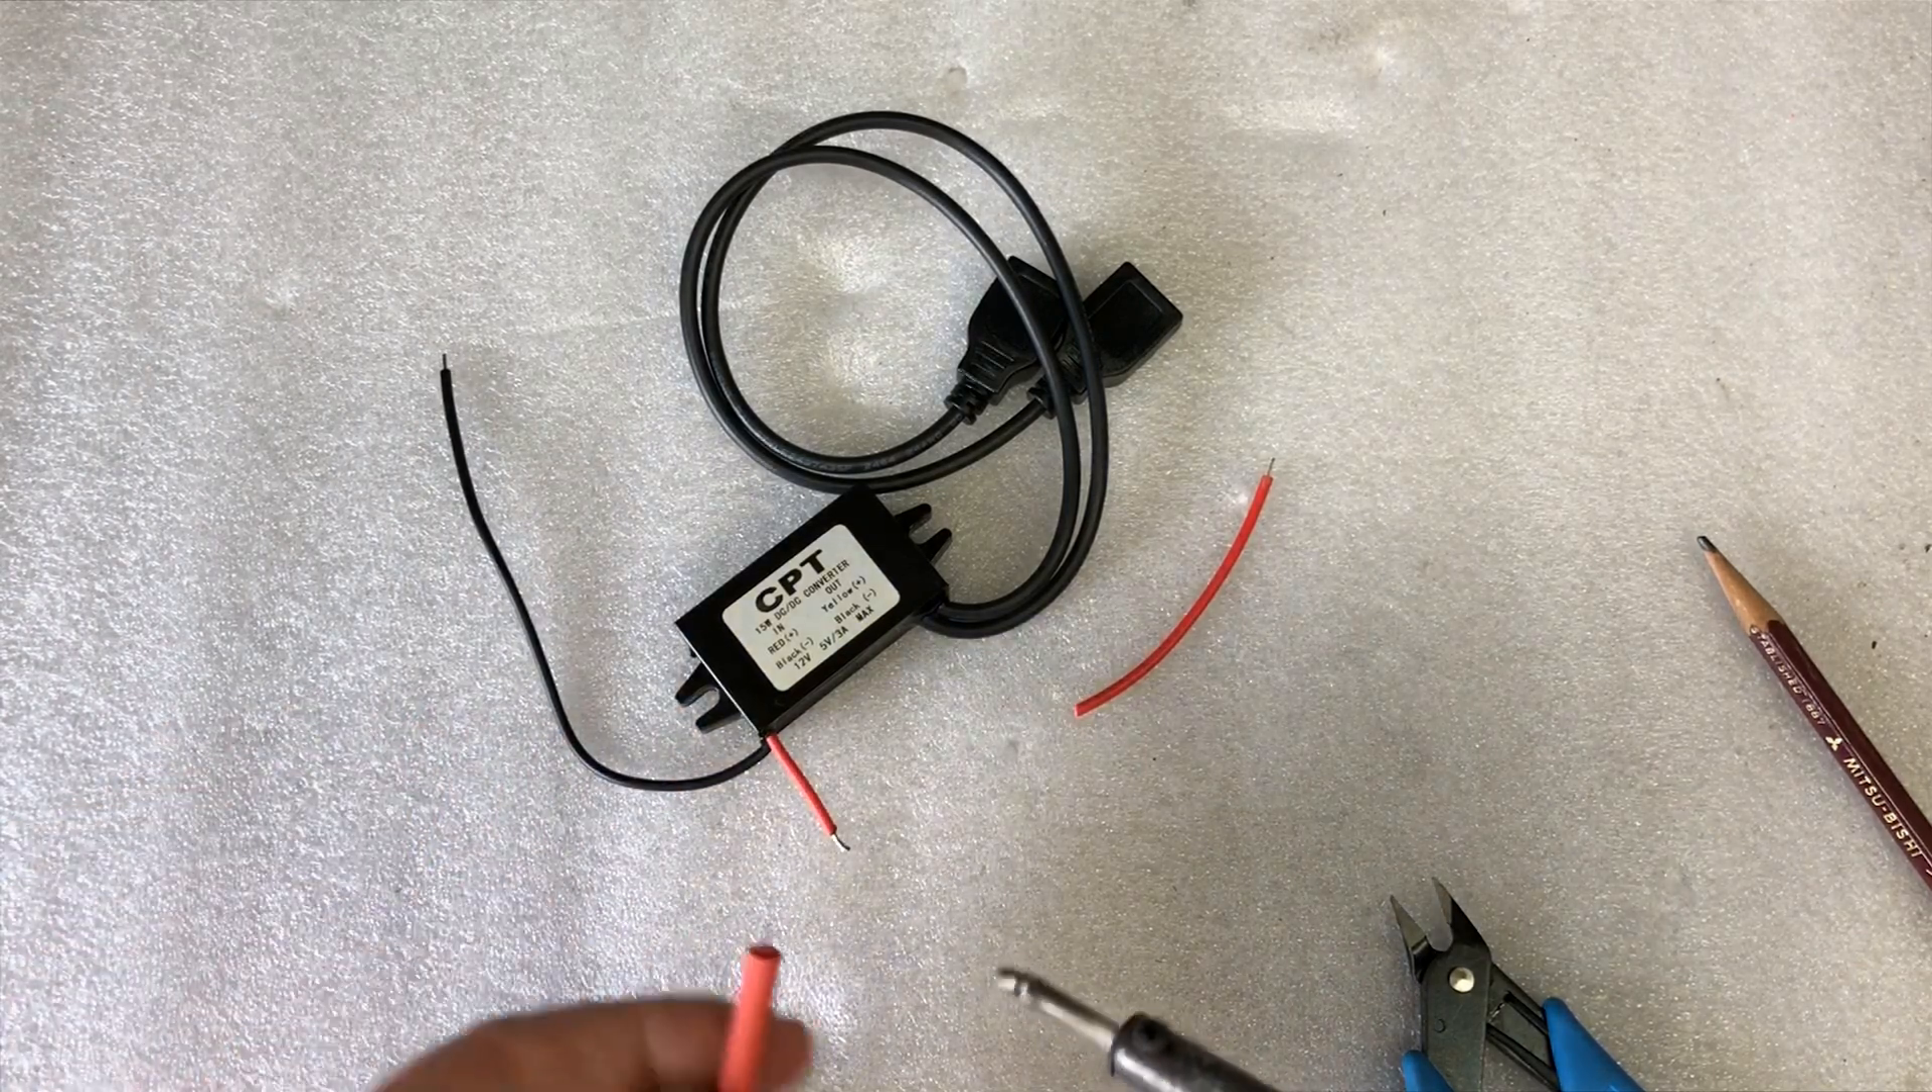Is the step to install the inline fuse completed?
No.